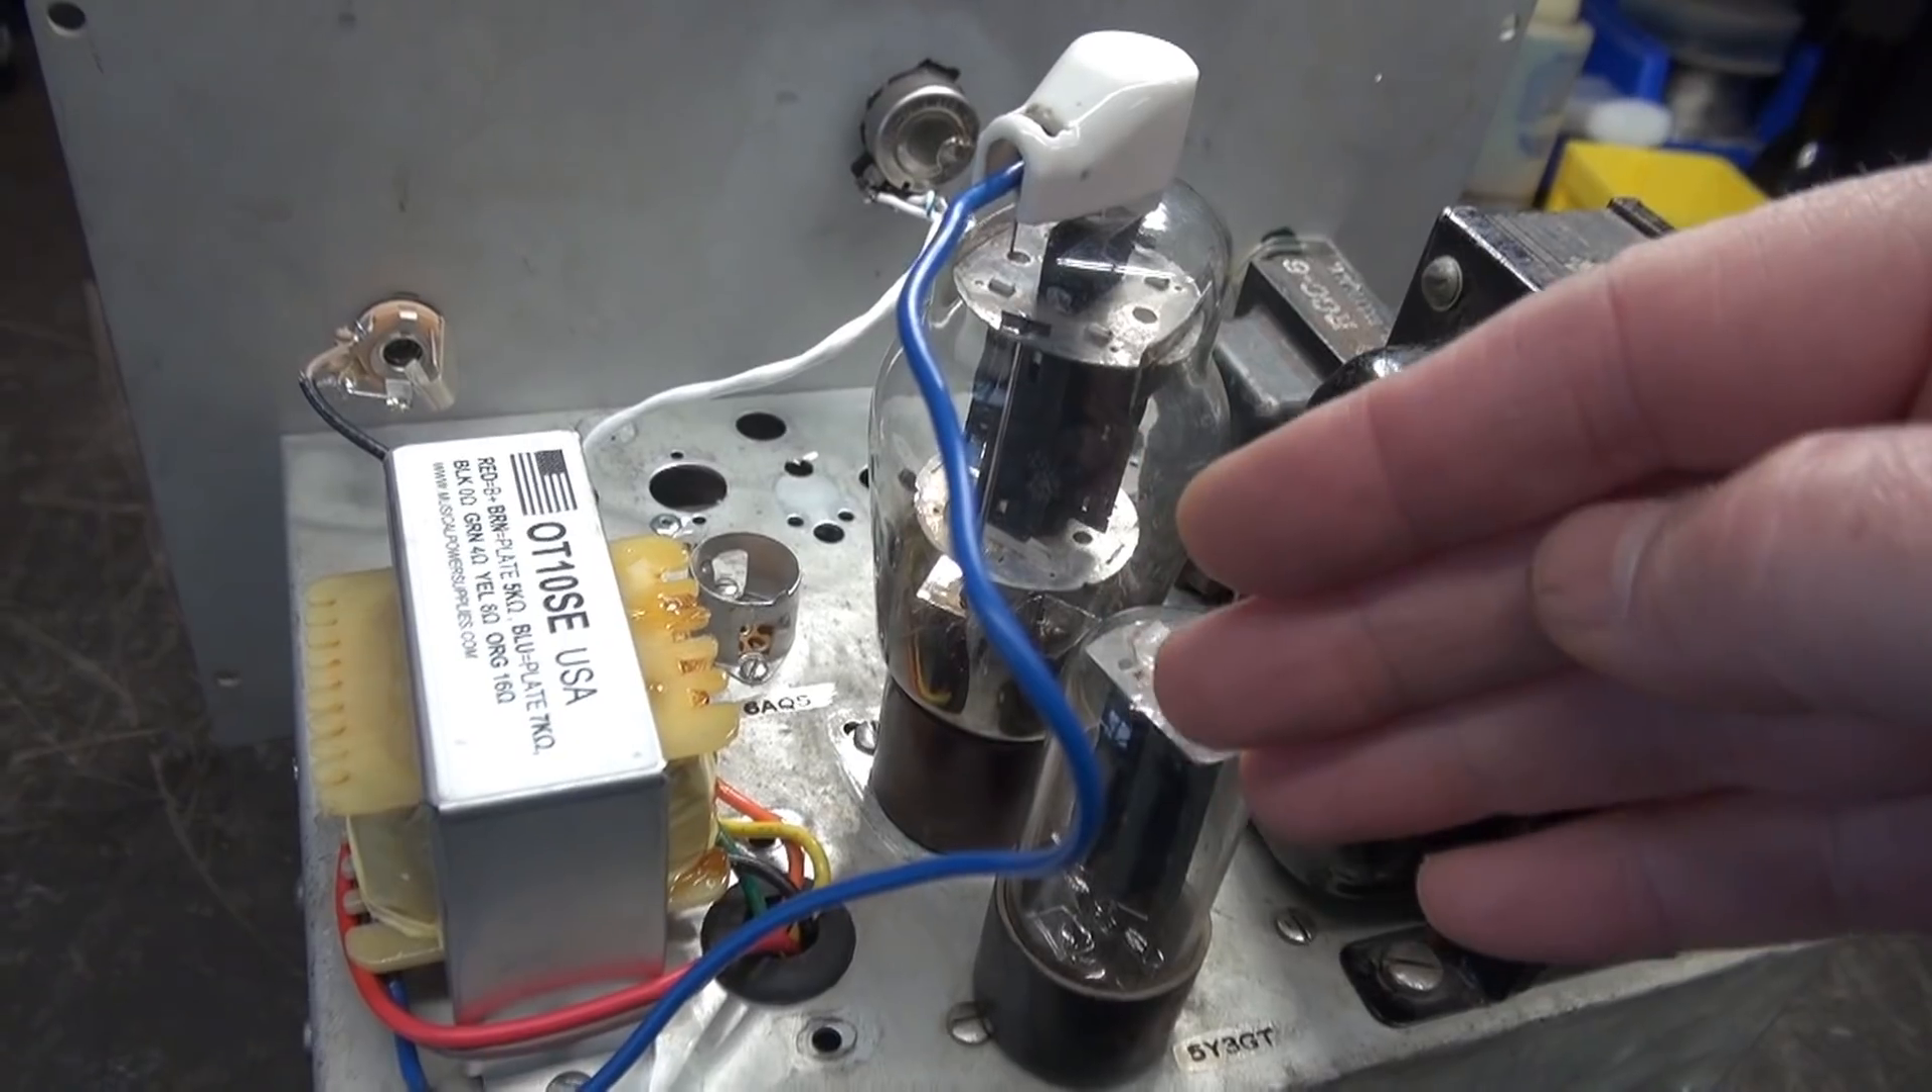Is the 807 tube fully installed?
Yes.